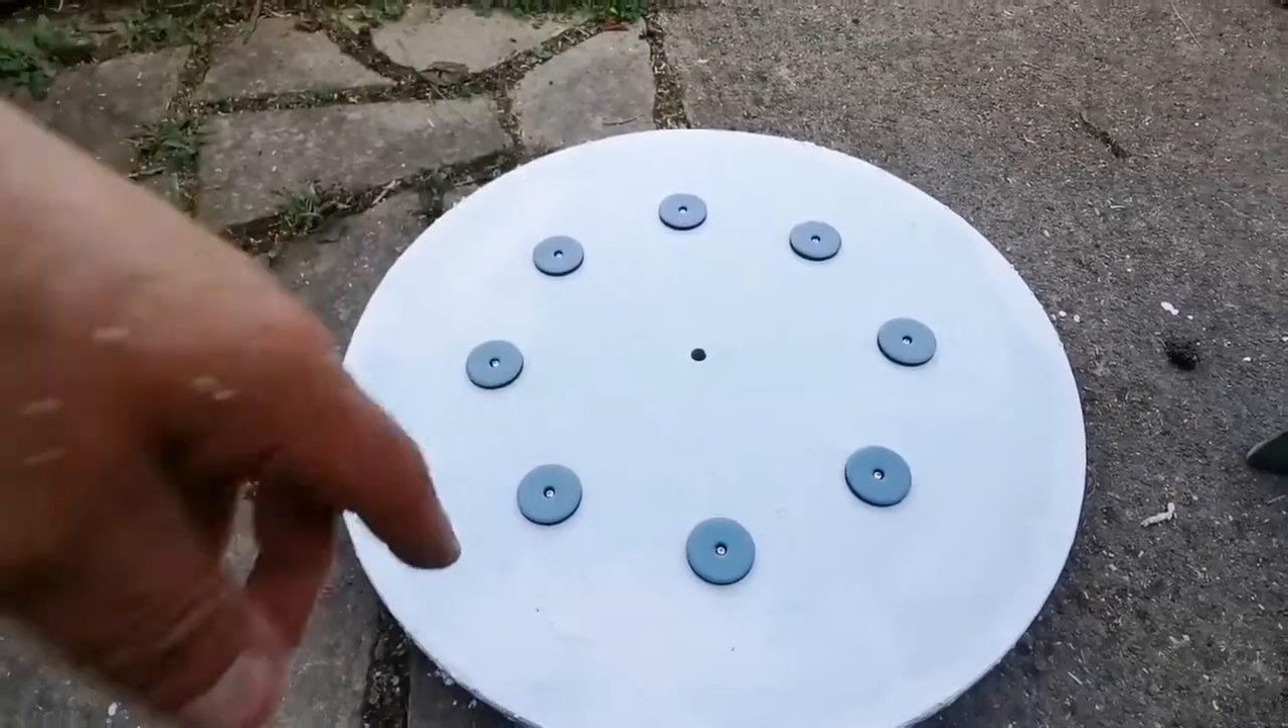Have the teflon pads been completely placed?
Yes.